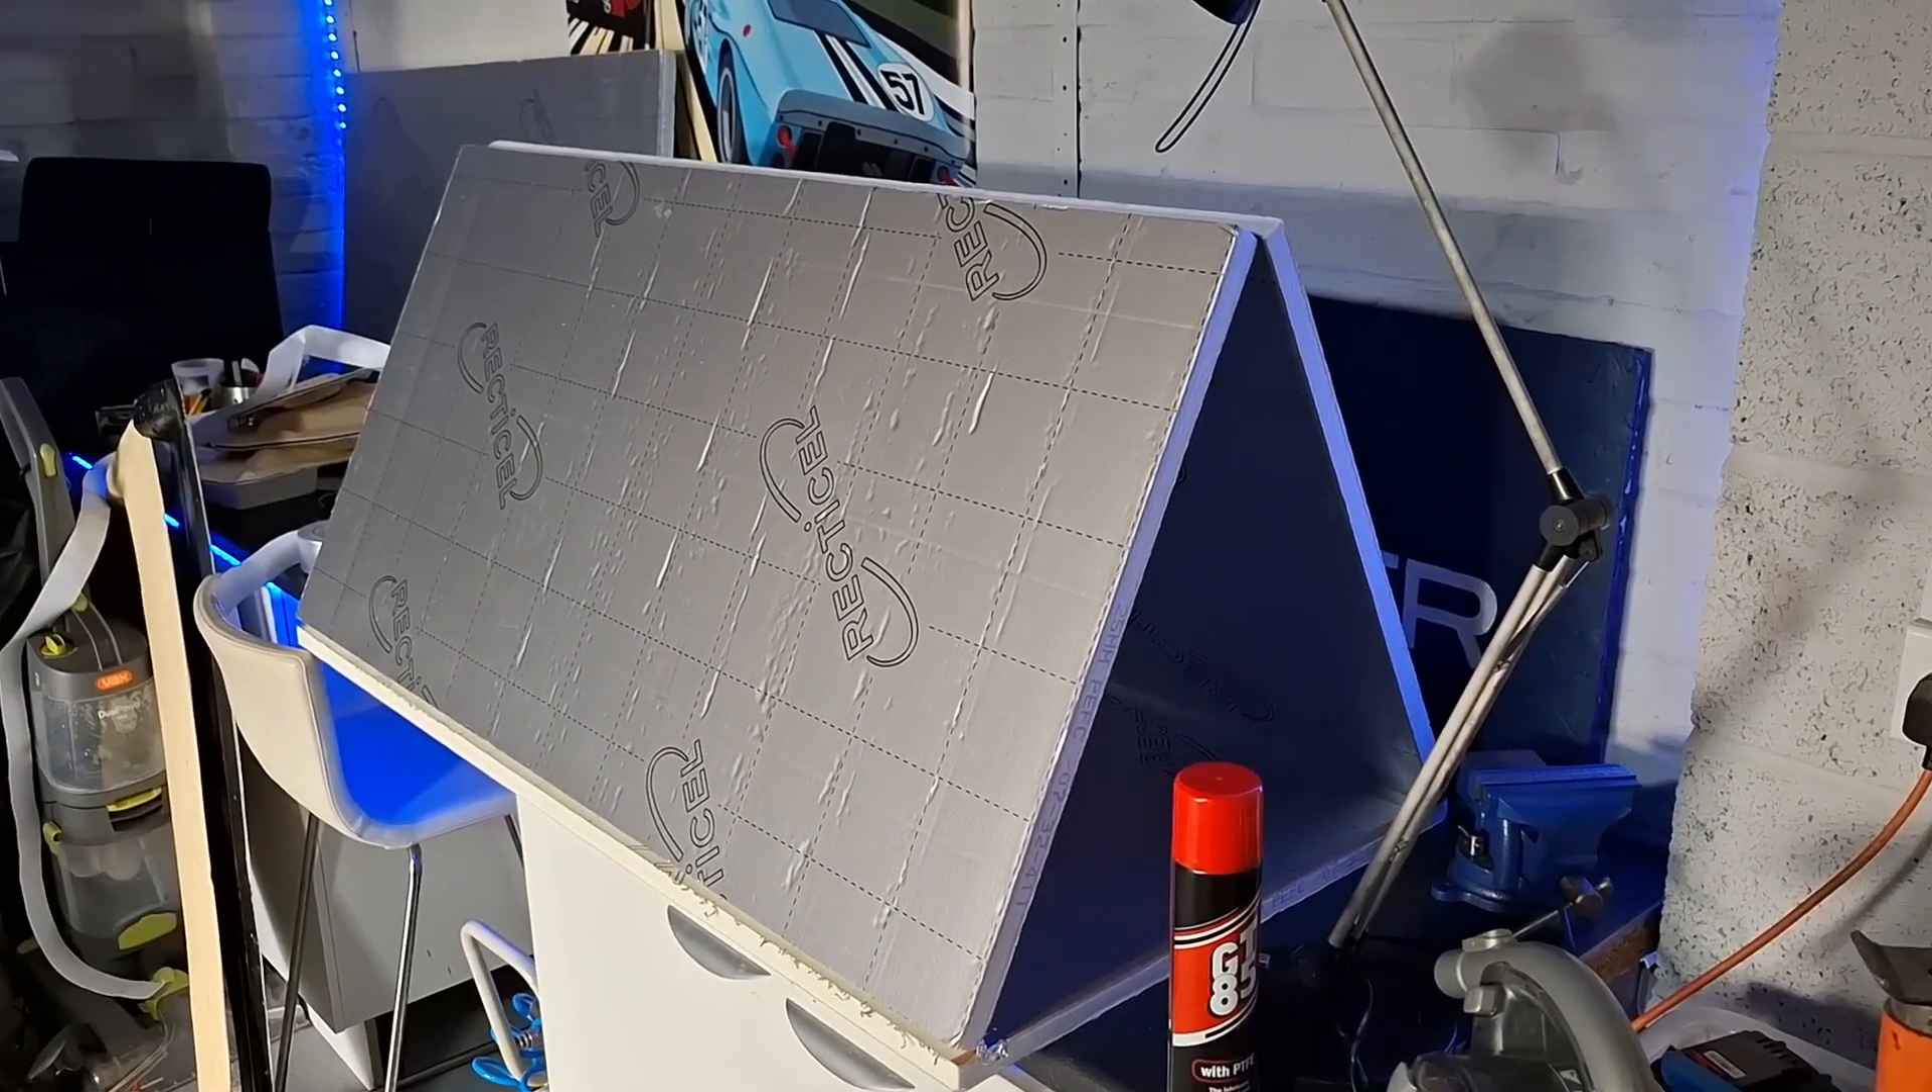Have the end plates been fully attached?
No.